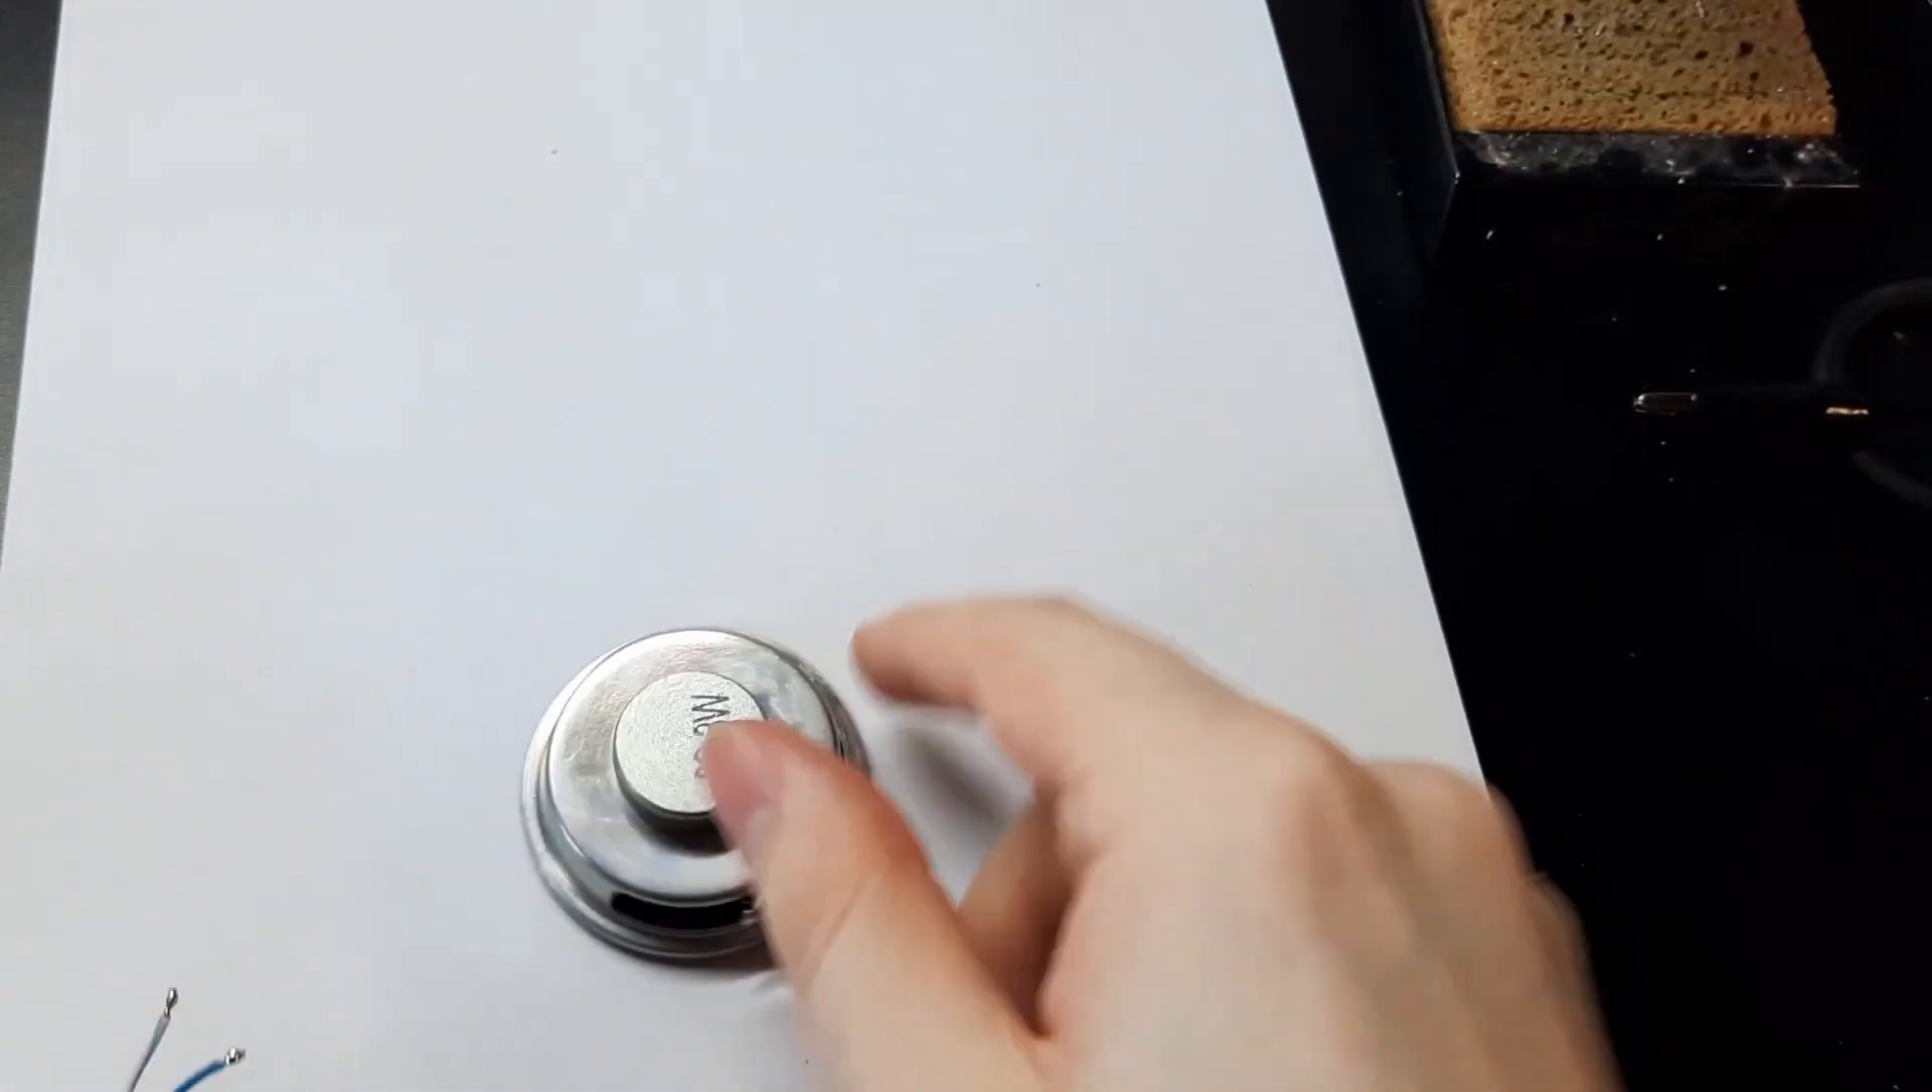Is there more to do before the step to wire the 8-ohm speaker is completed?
Yes.